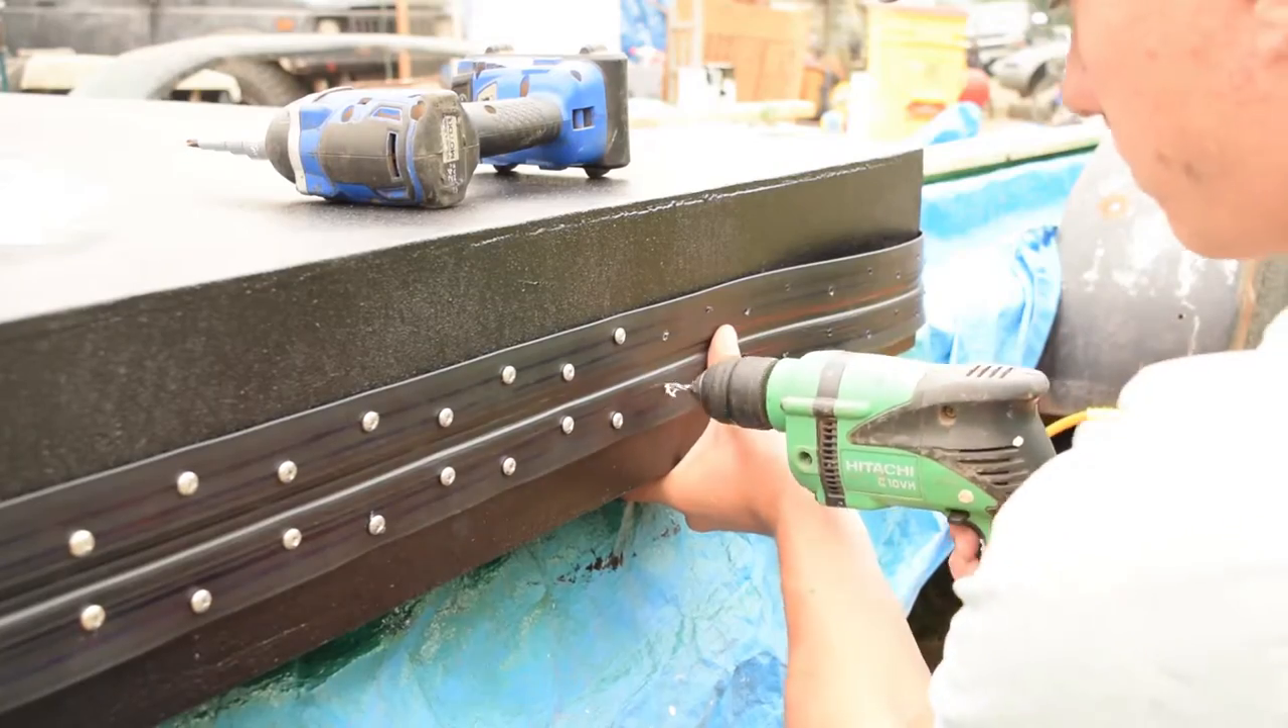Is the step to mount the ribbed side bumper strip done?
No.